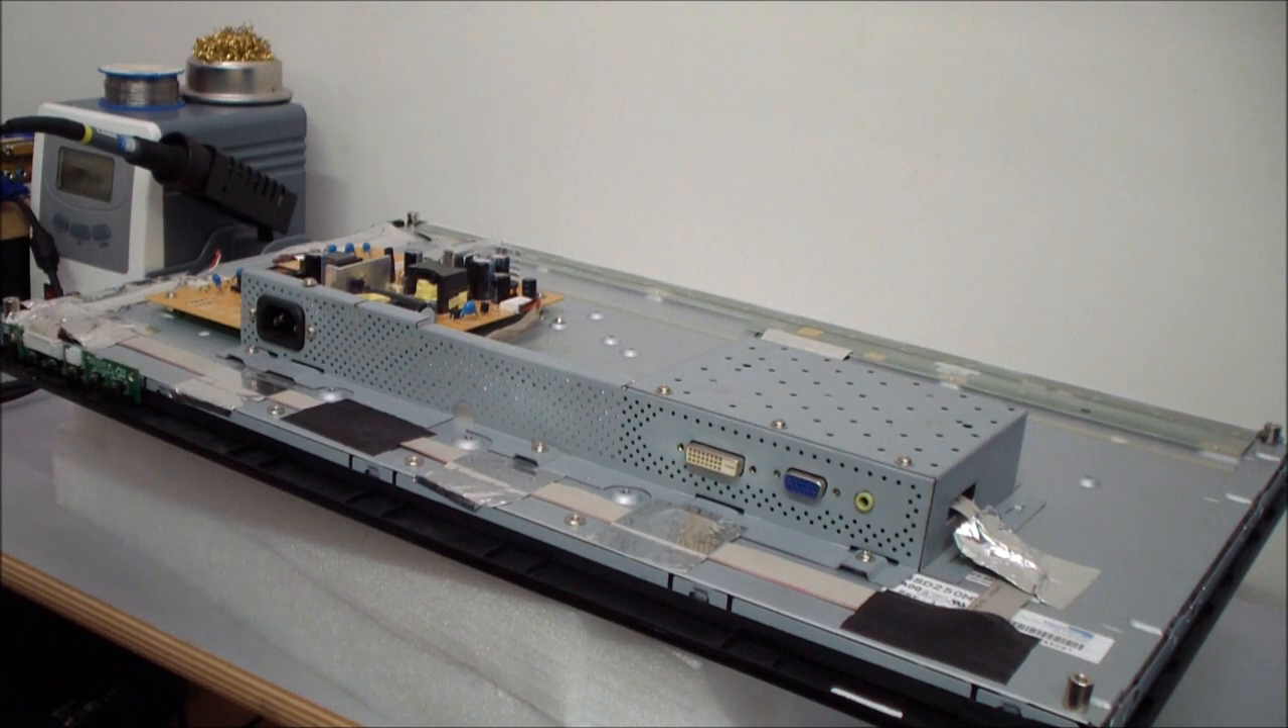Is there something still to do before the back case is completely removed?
No.